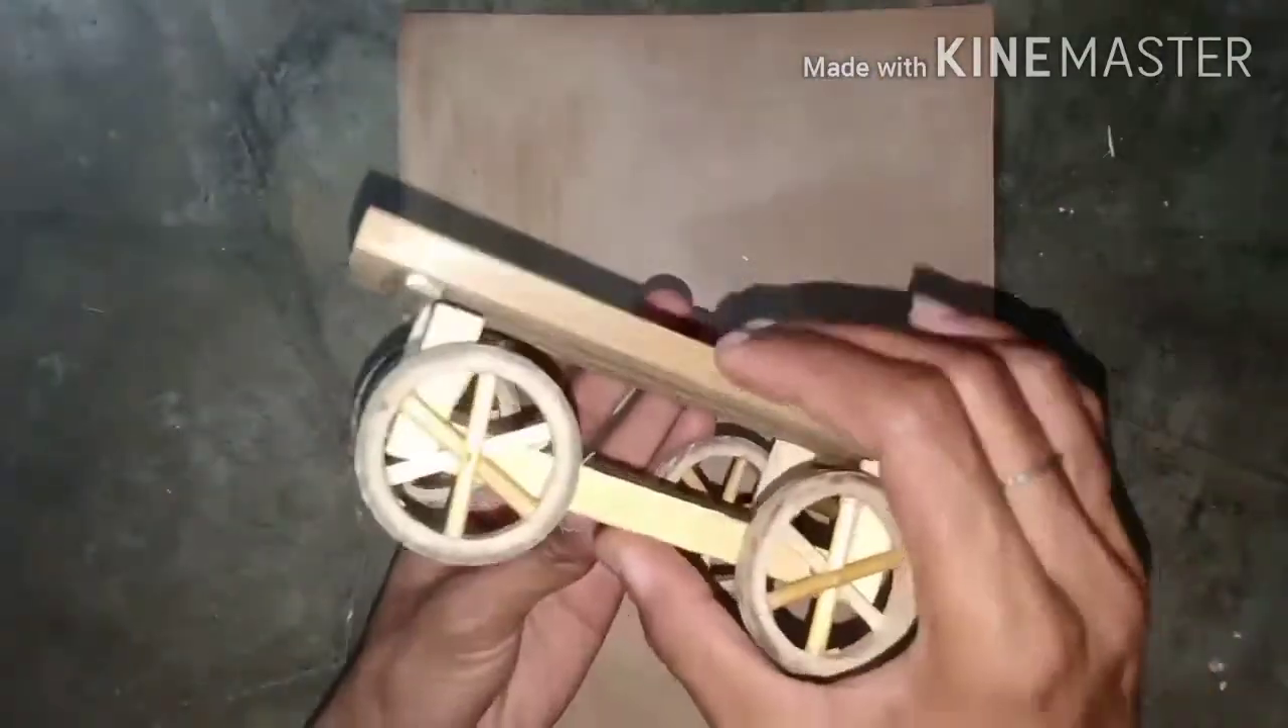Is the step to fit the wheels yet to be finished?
No.